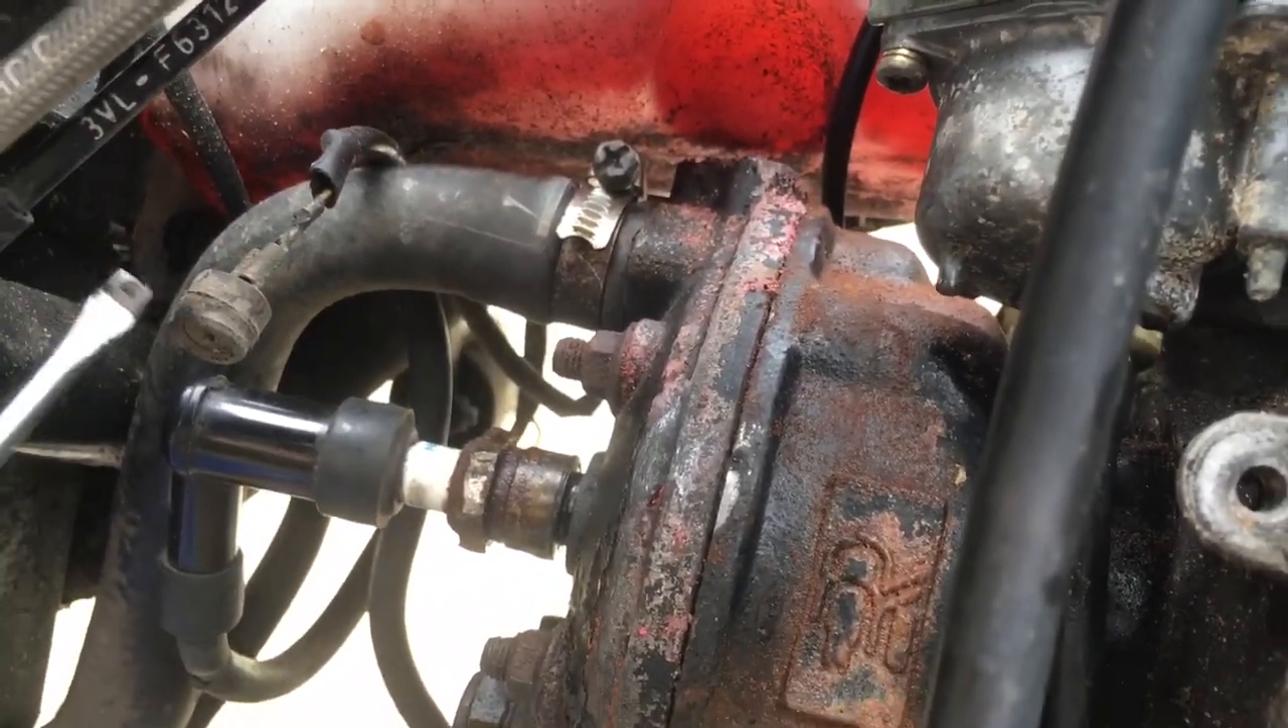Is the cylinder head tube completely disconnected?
No.